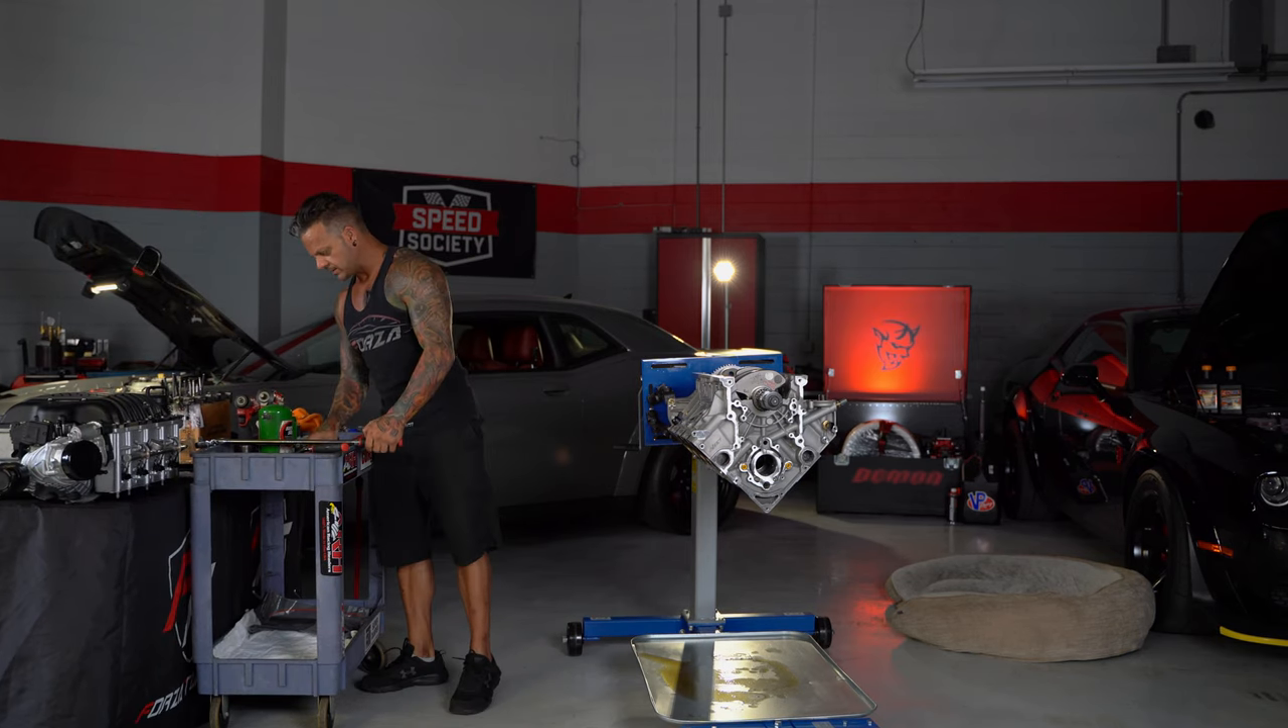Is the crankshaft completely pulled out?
No.